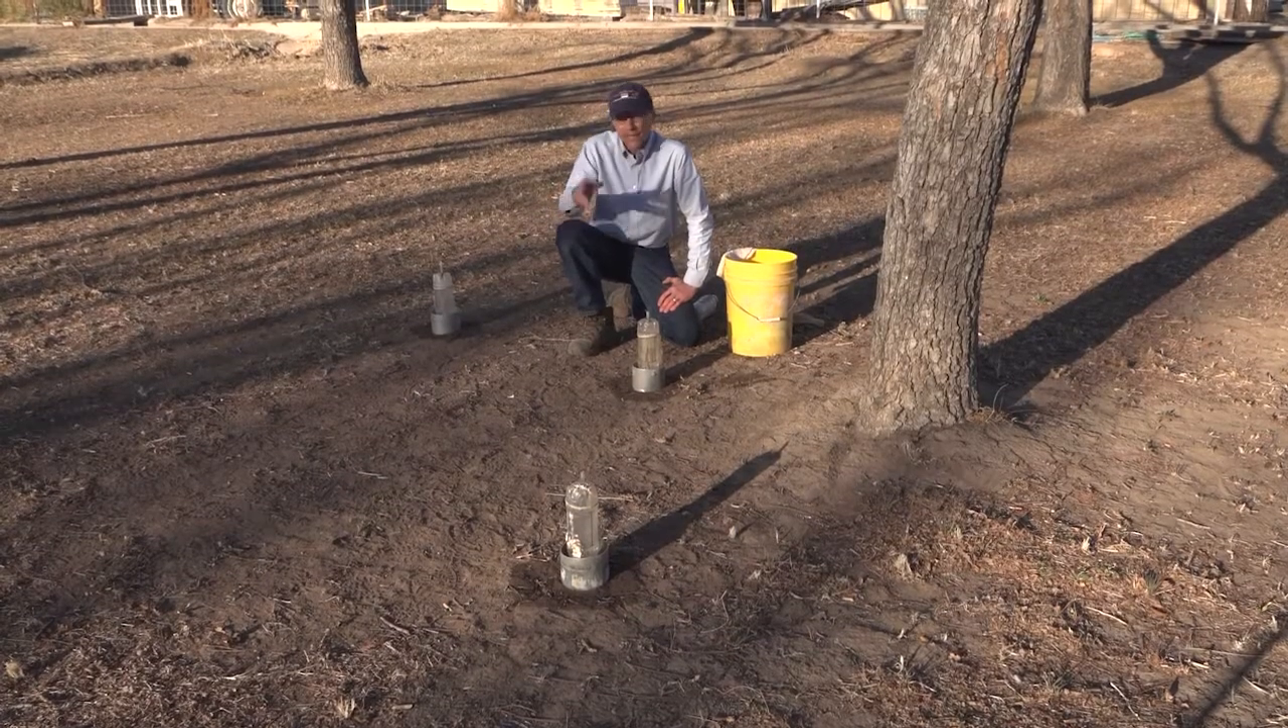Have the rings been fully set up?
Yes.